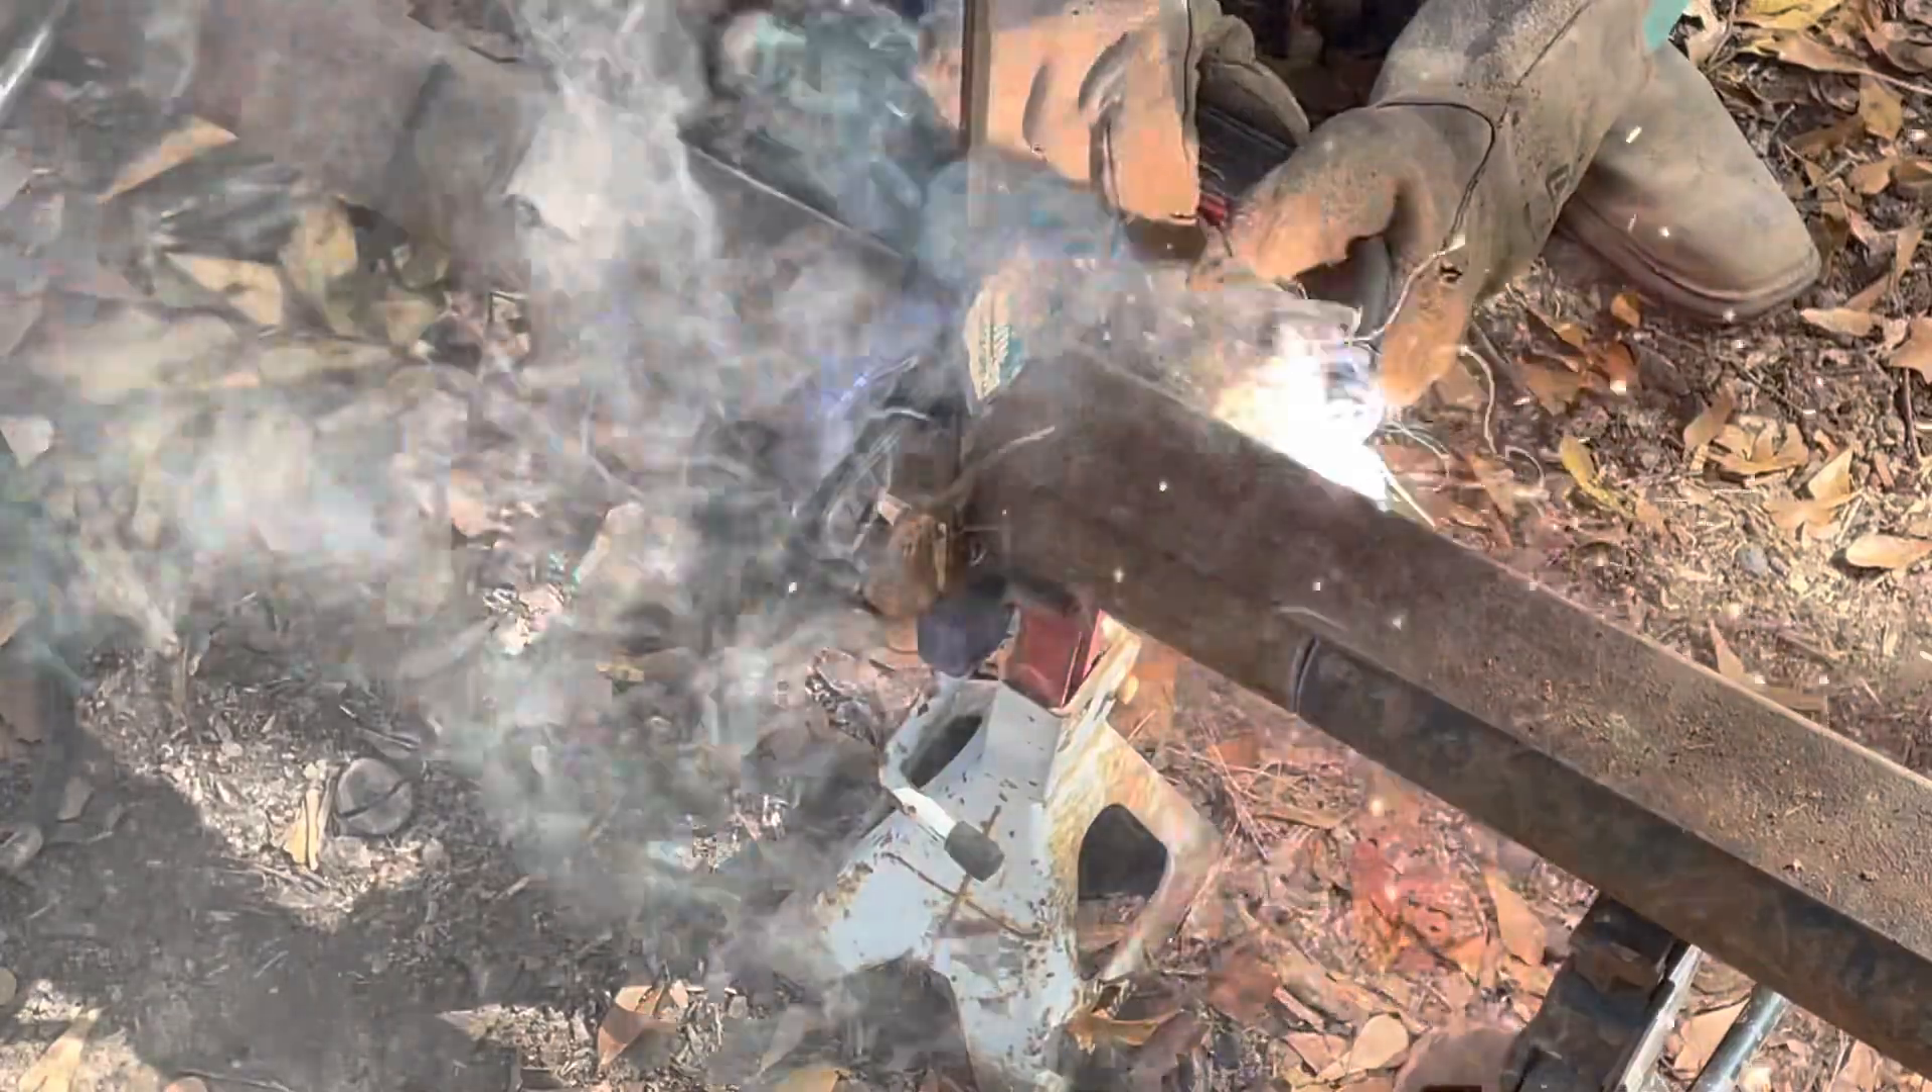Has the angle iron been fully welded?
No.